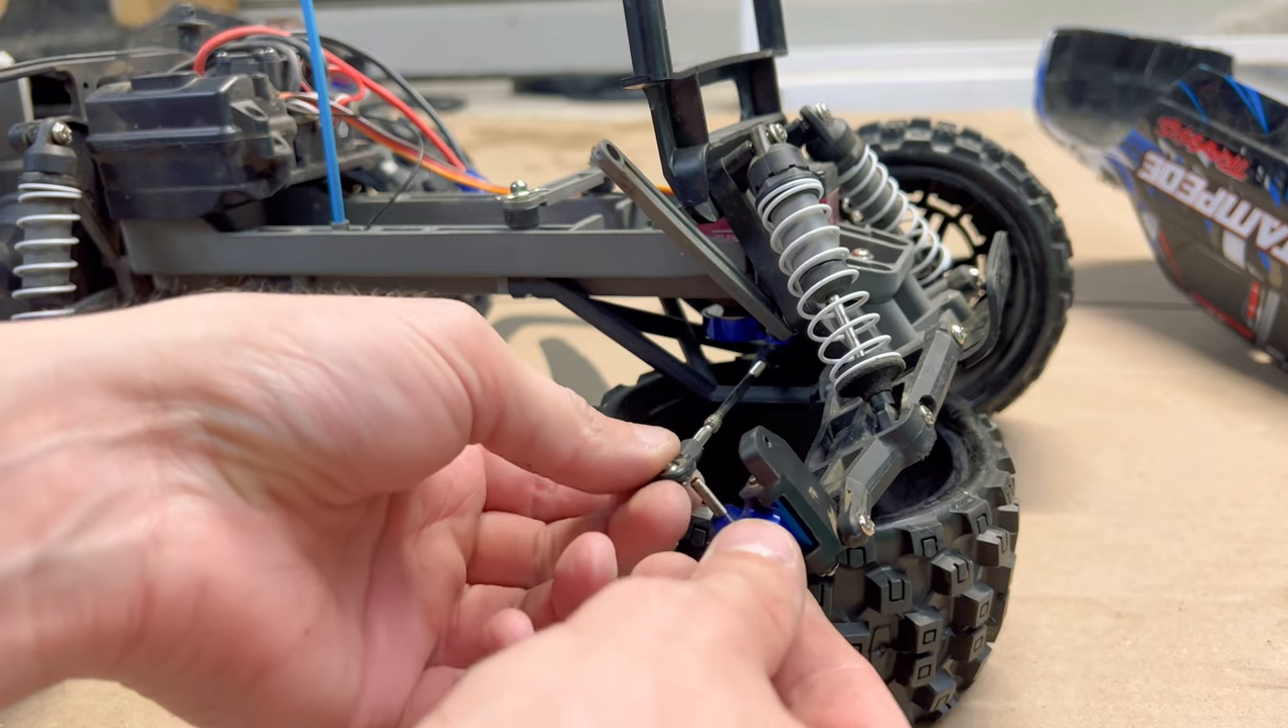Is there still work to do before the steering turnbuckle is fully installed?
Yes.